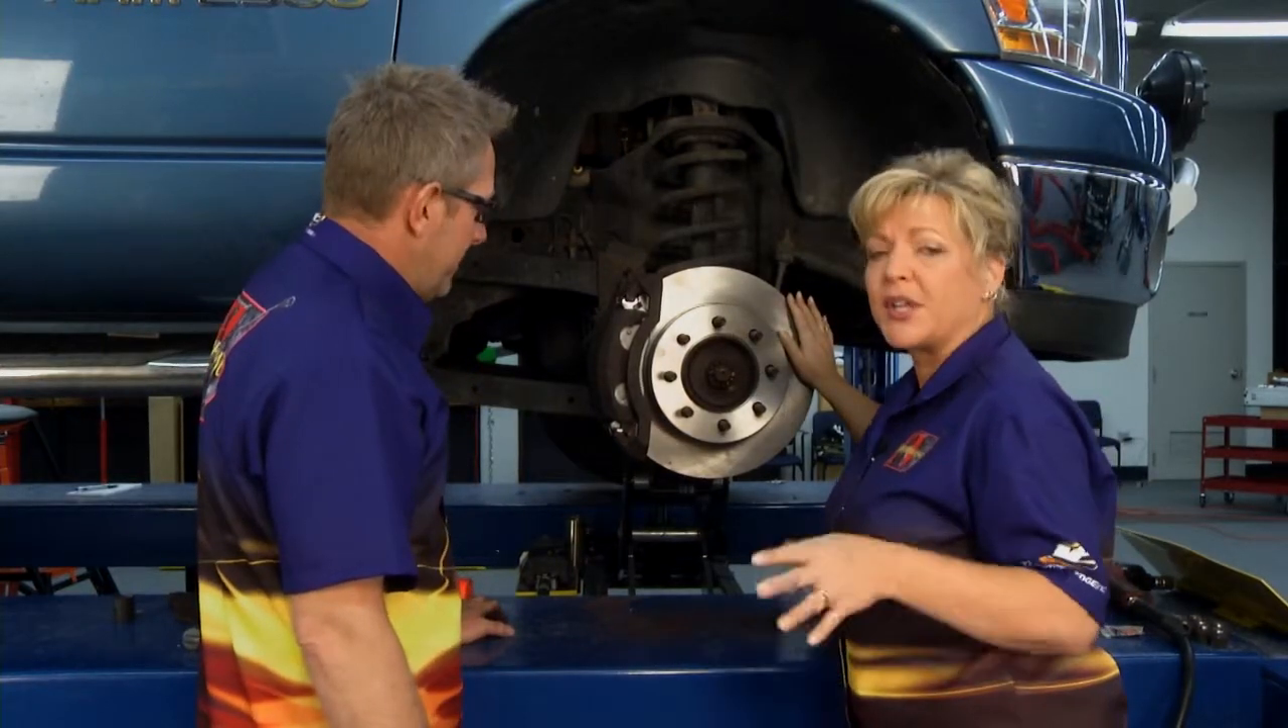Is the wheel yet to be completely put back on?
Yes.